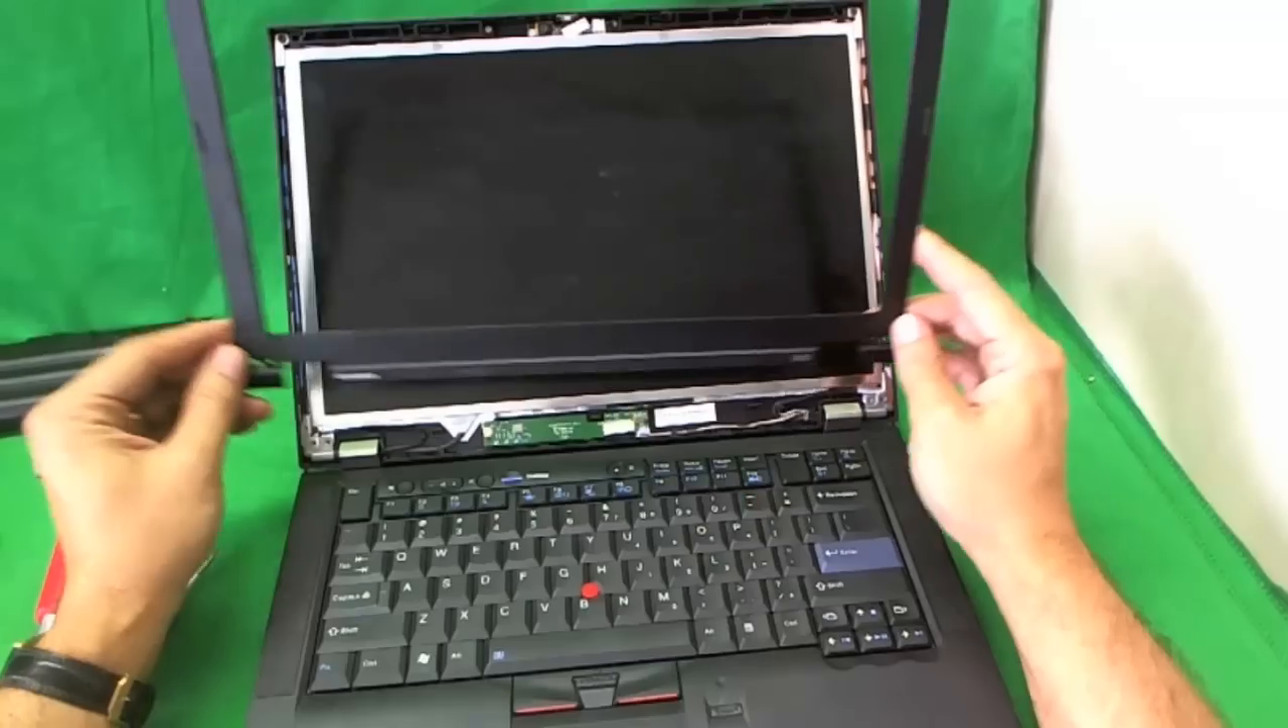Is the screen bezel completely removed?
Yes.